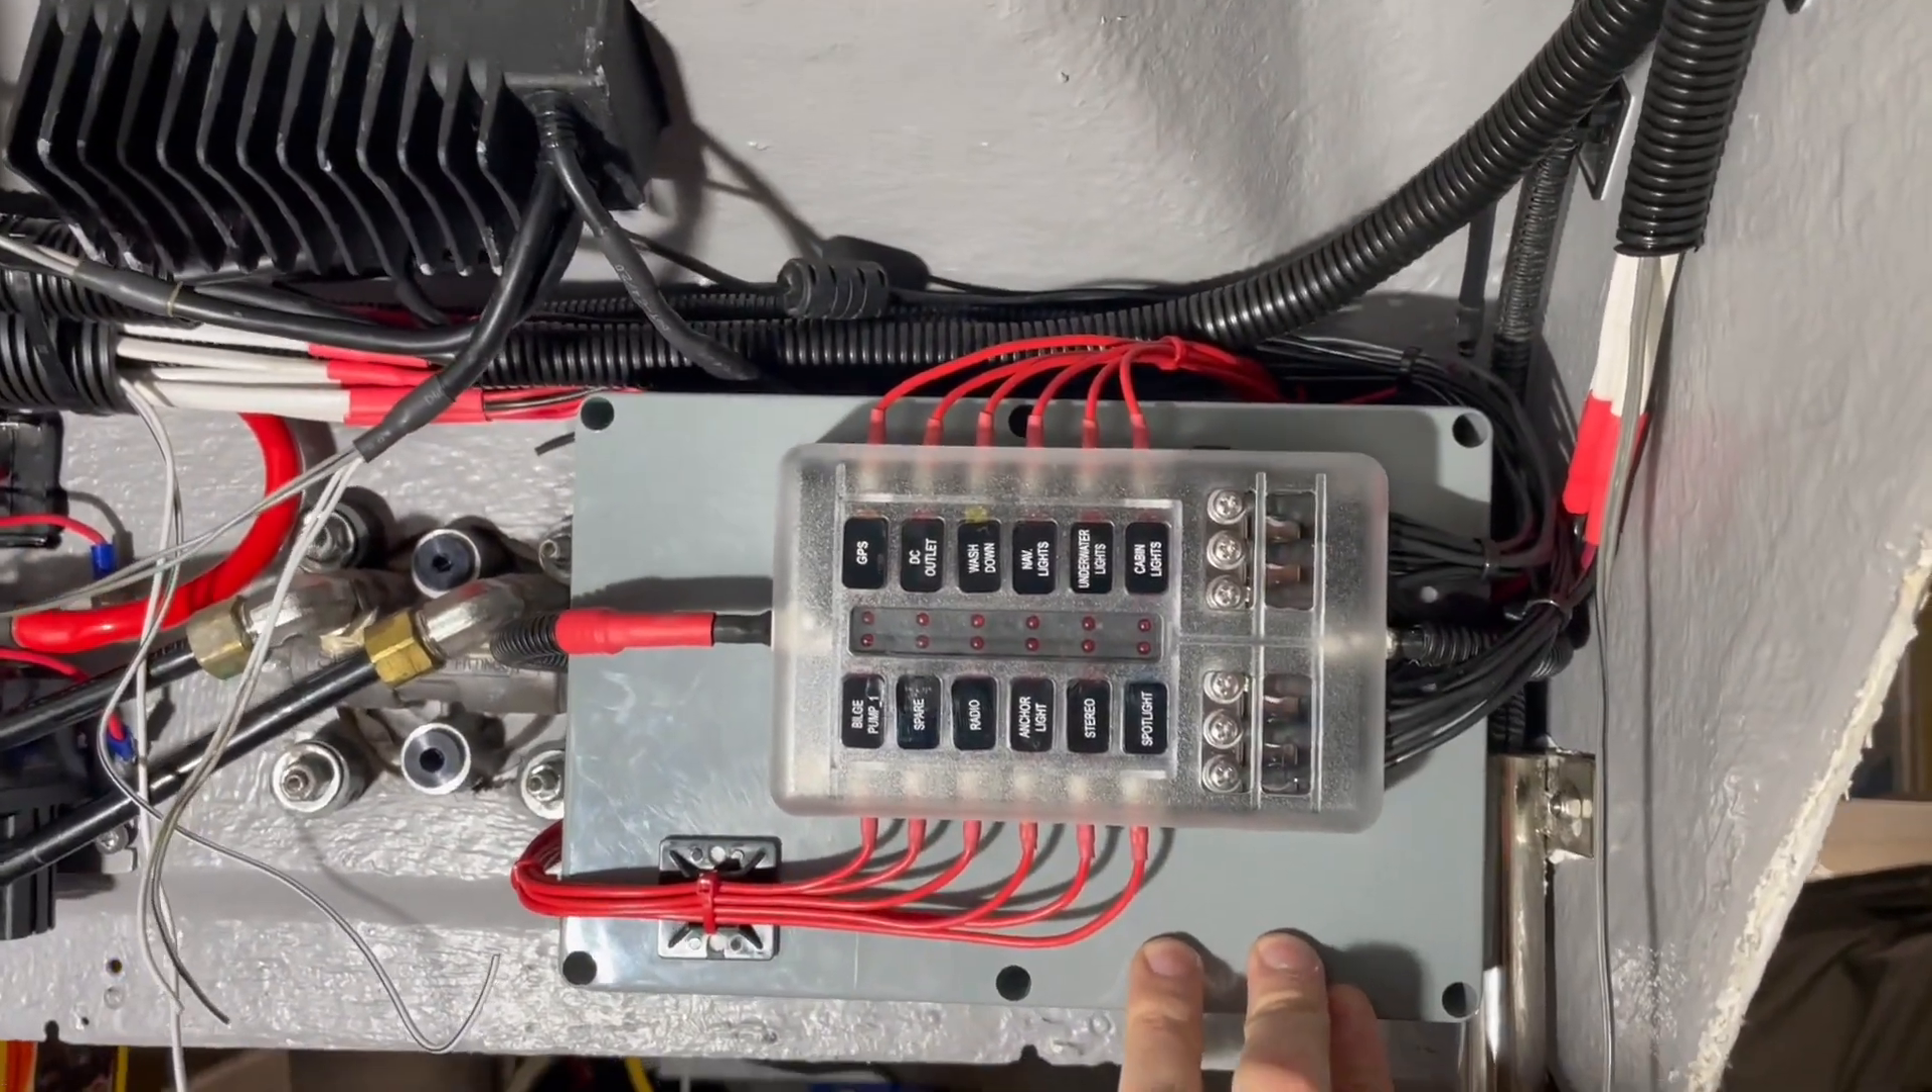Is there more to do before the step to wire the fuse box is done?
No.